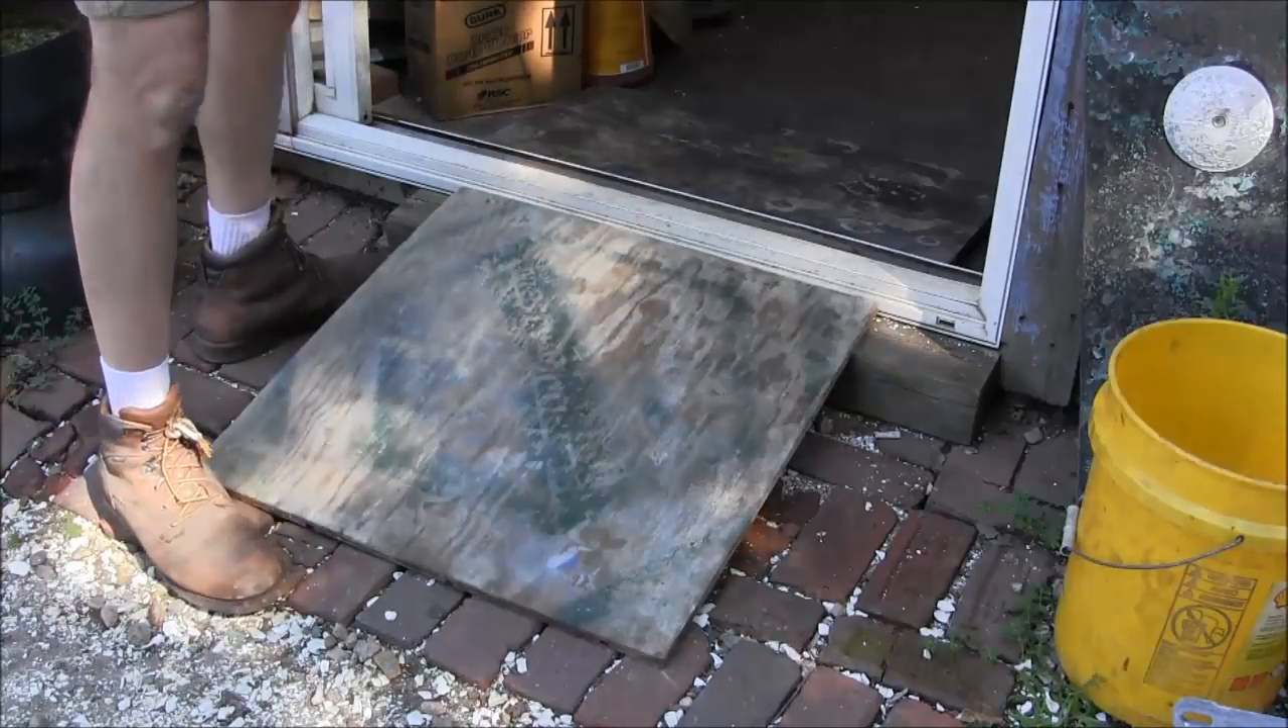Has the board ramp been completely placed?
Yes.